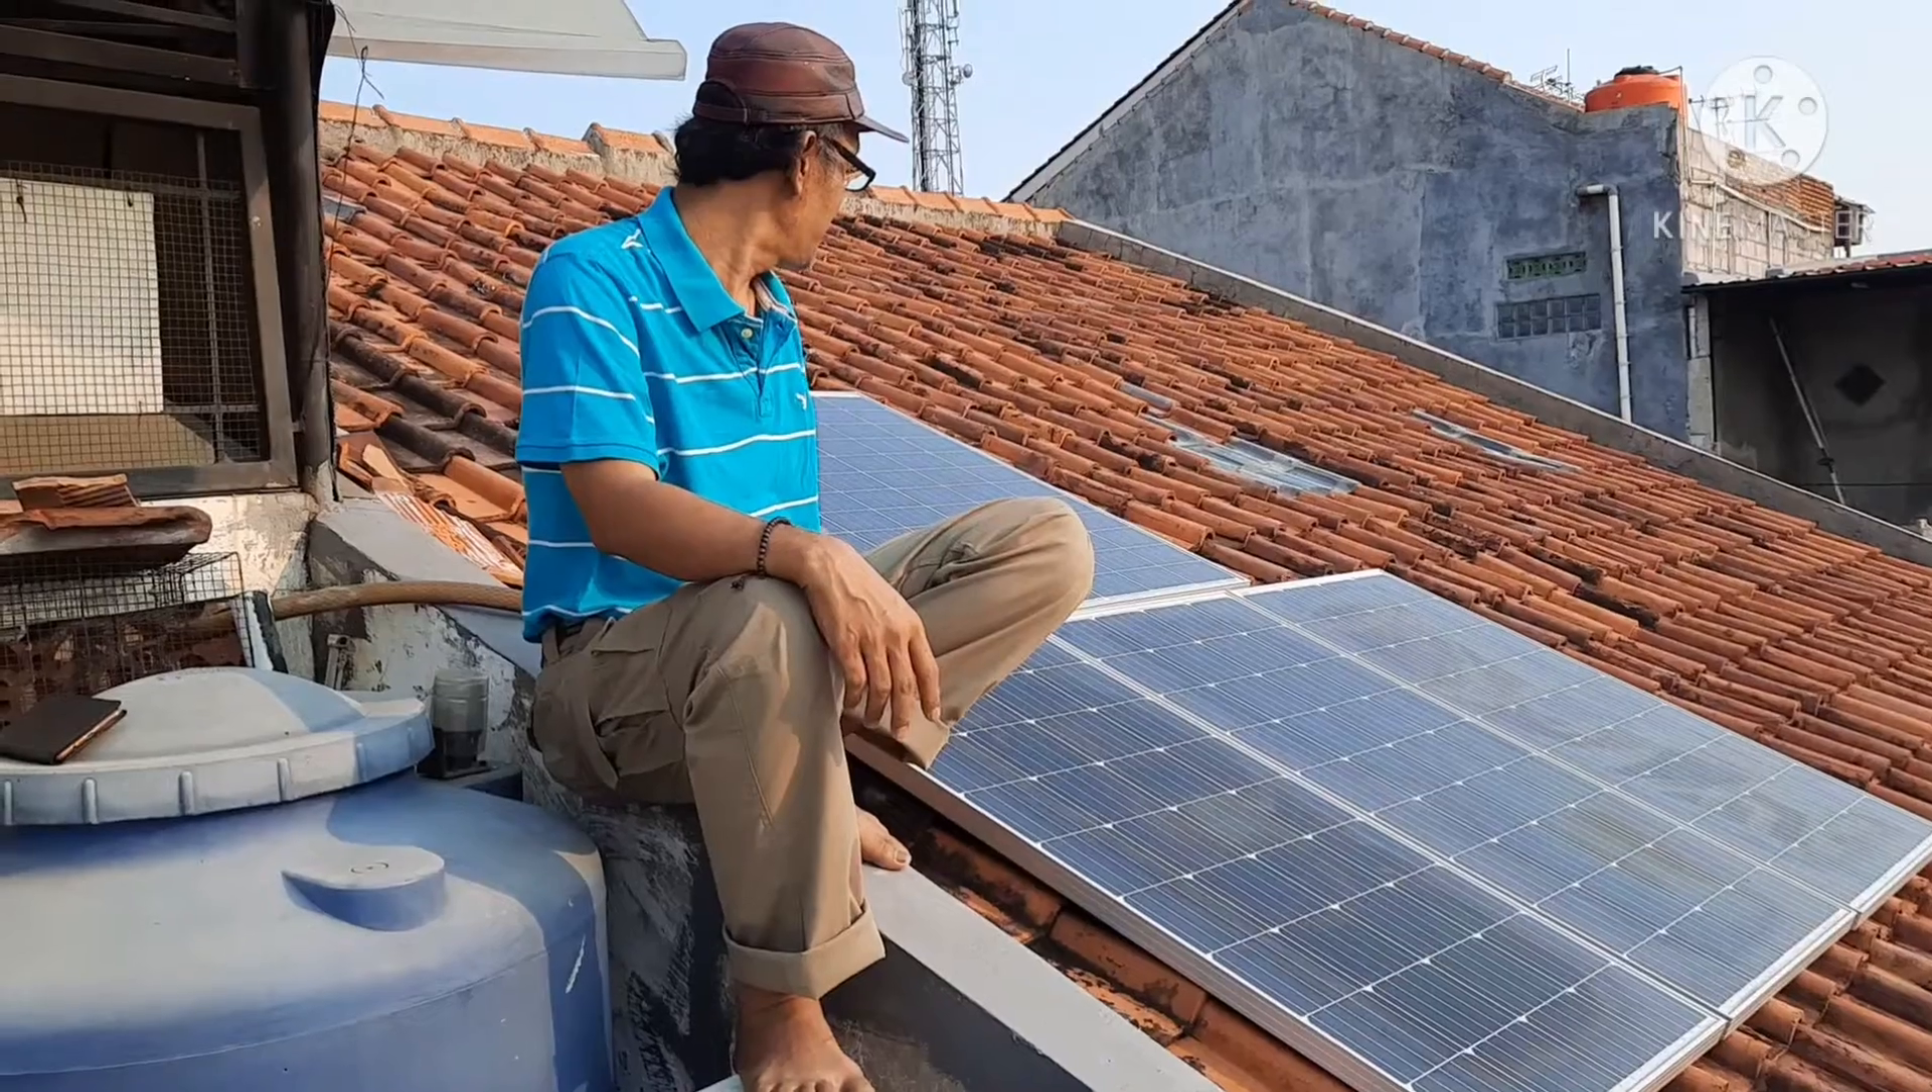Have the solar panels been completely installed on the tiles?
Yes.